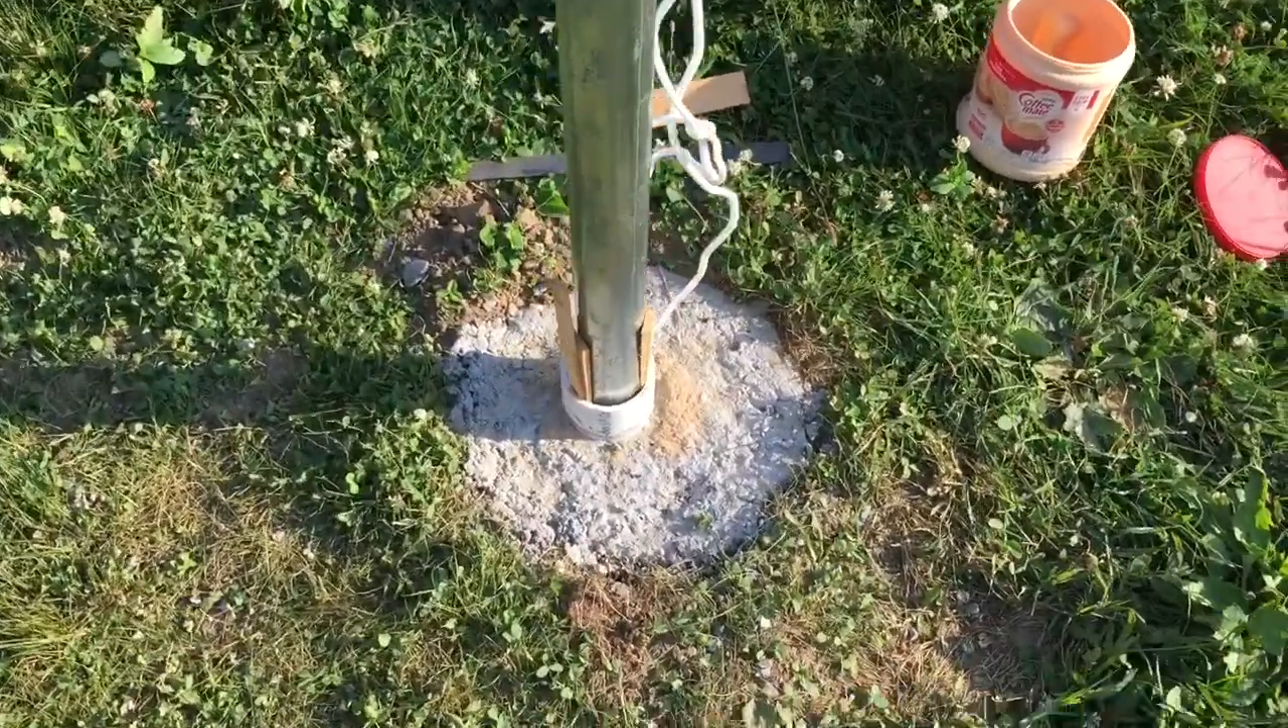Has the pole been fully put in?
Yes.